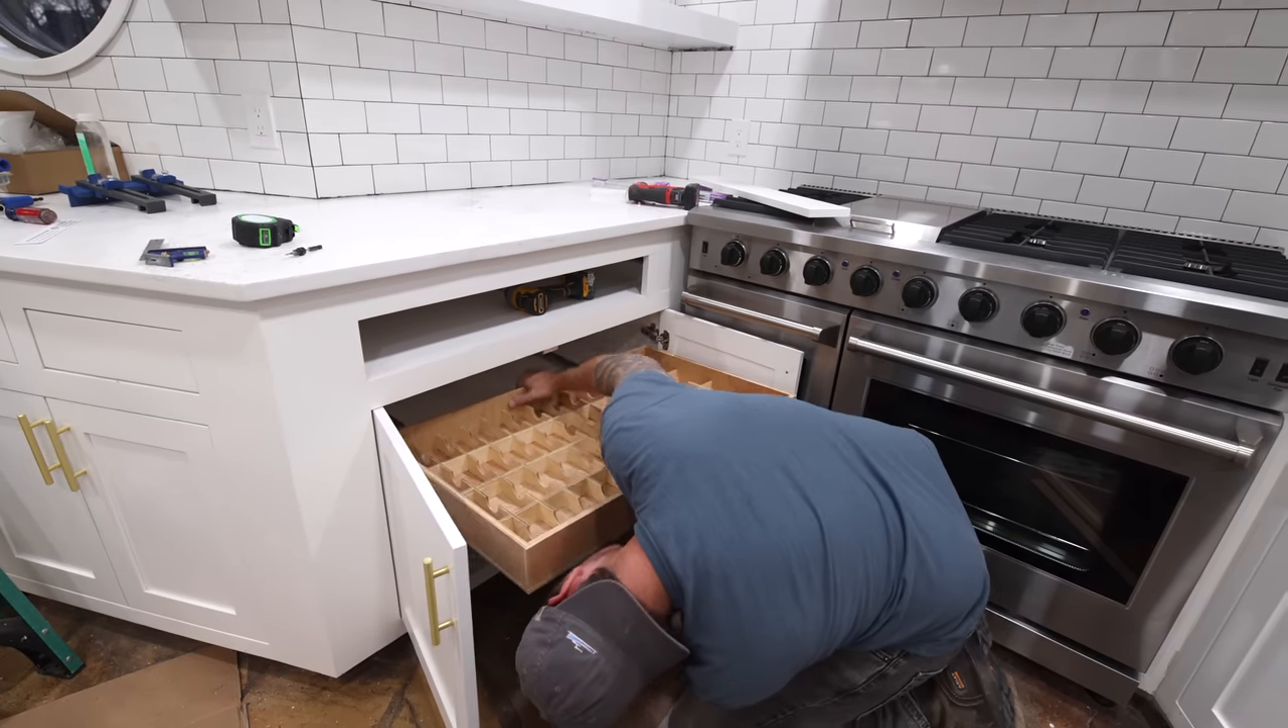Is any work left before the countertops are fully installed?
No.